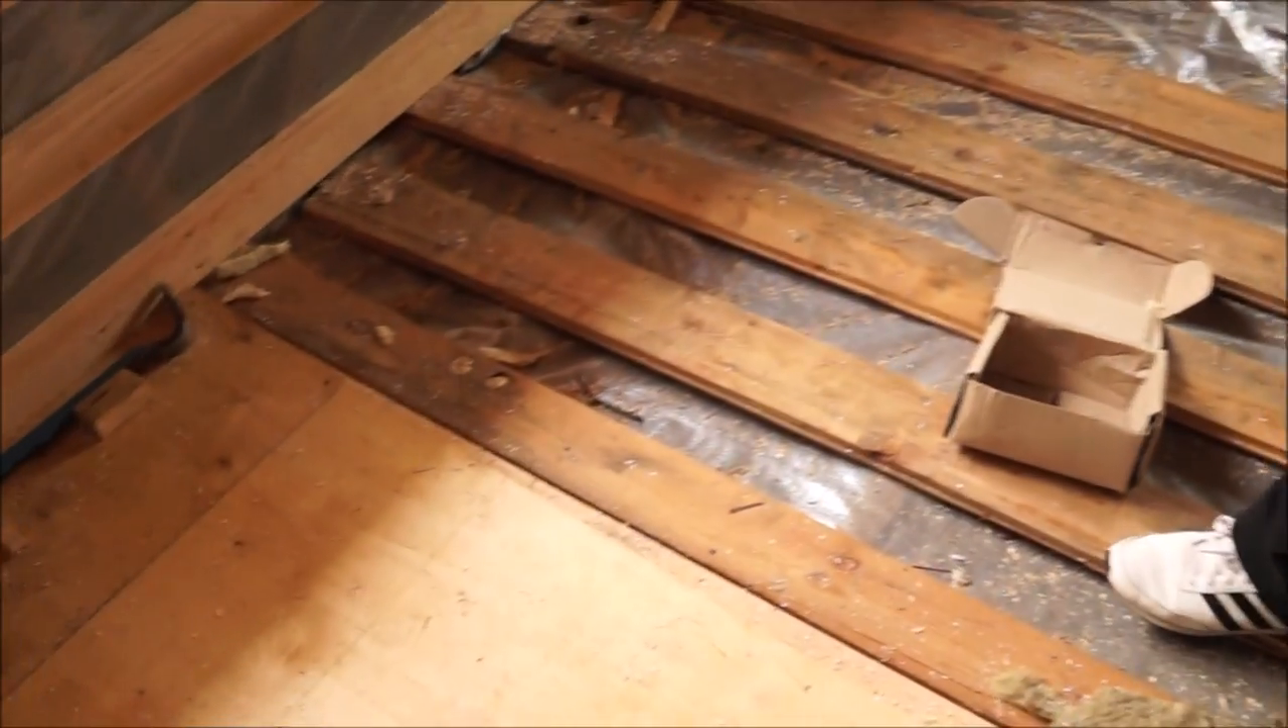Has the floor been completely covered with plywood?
No.